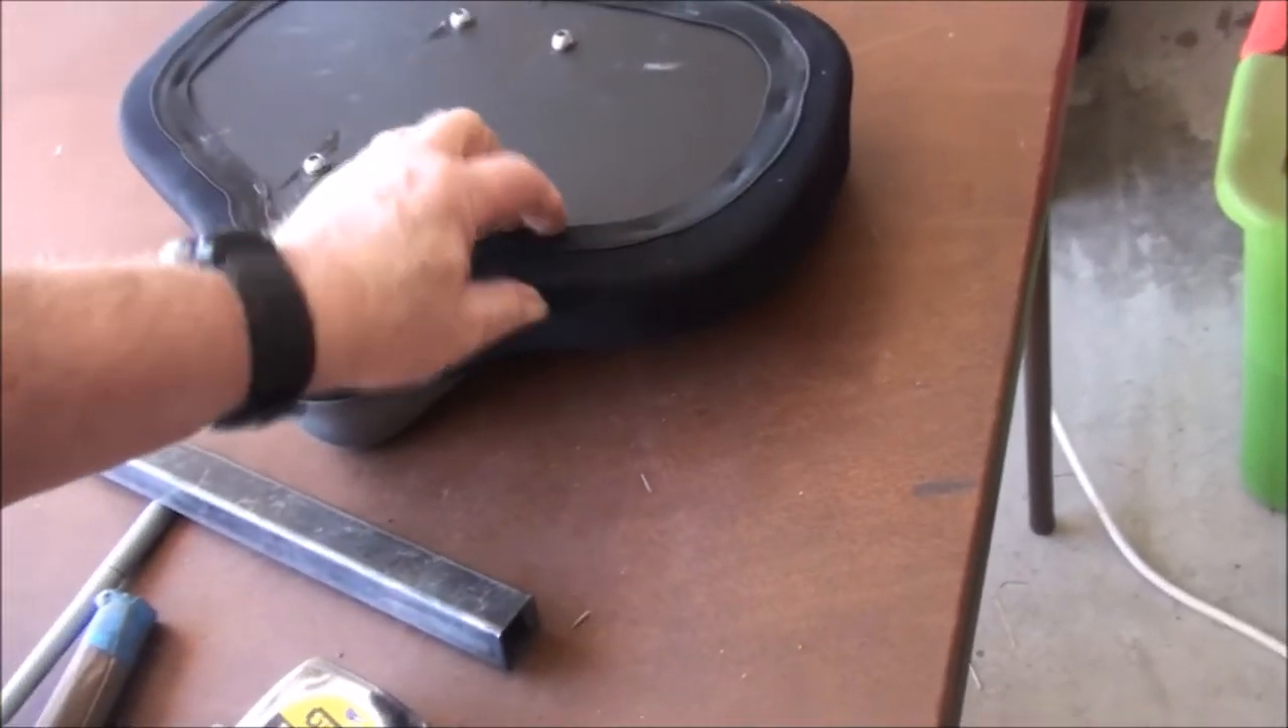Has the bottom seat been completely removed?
Yes.